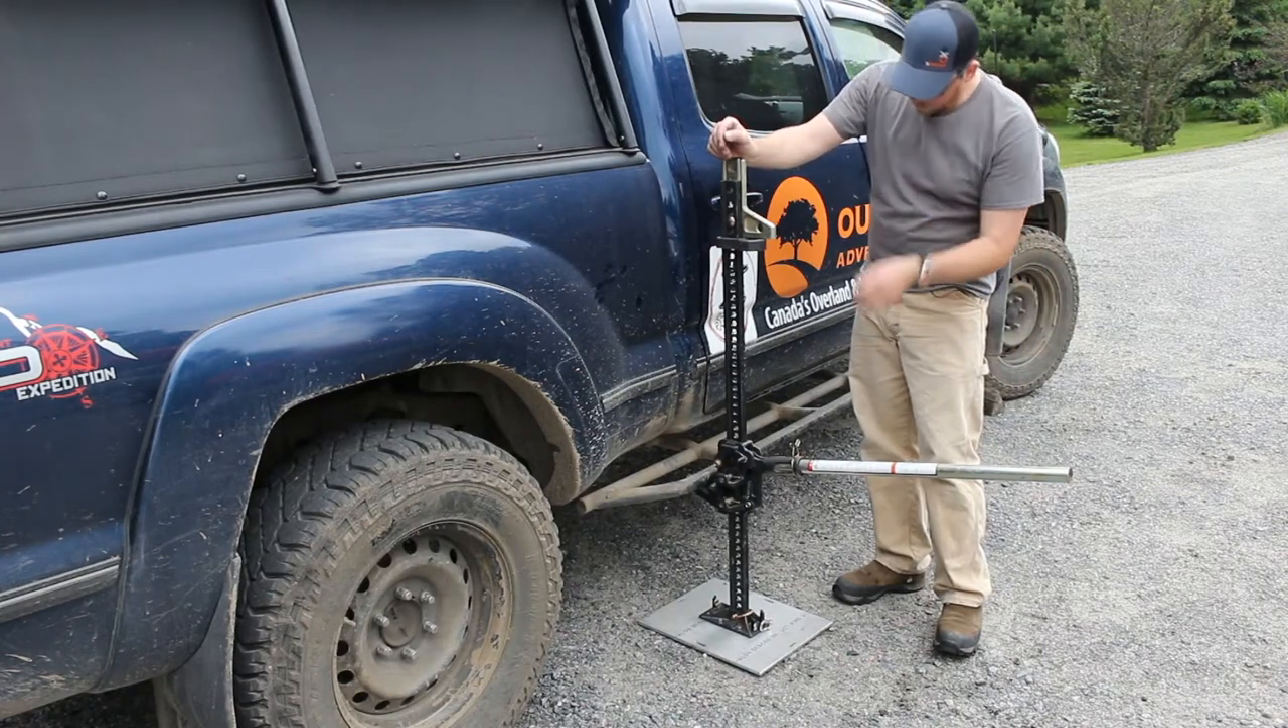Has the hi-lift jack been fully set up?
Yes.